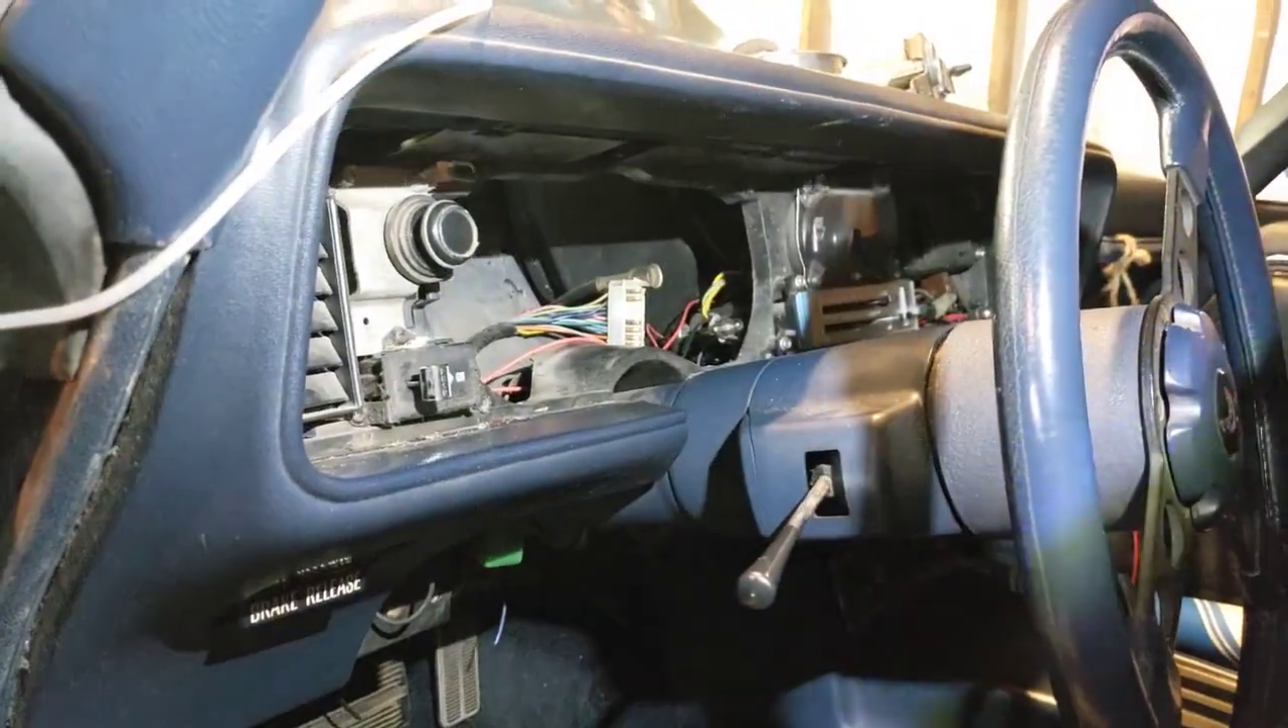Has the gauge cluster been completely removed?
Yes.